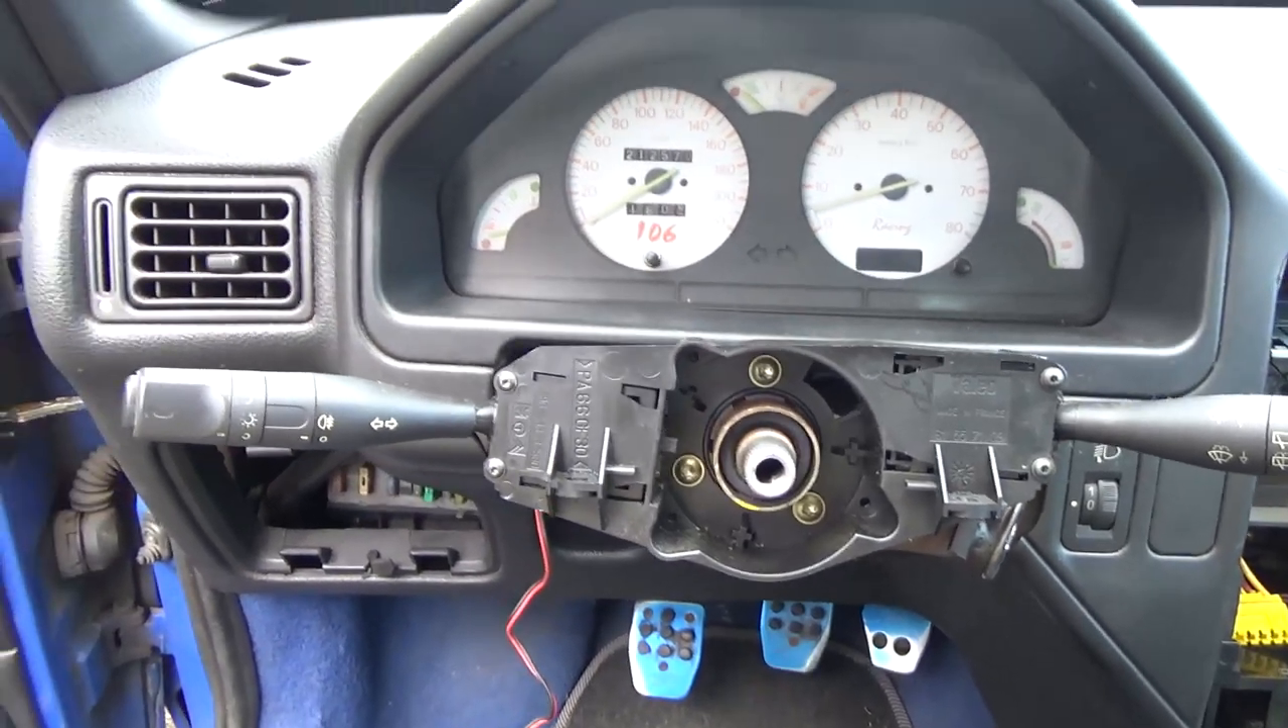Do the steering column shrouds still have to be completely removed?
No.